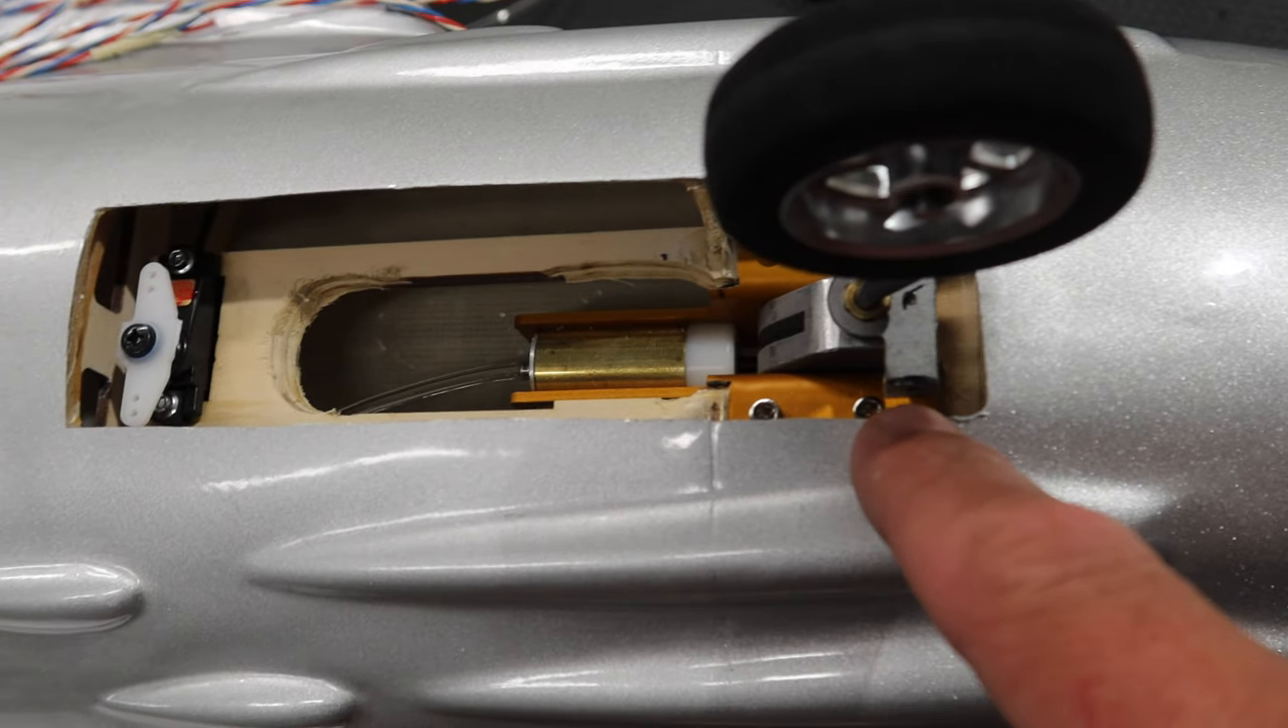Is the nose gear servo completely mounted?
Yes.